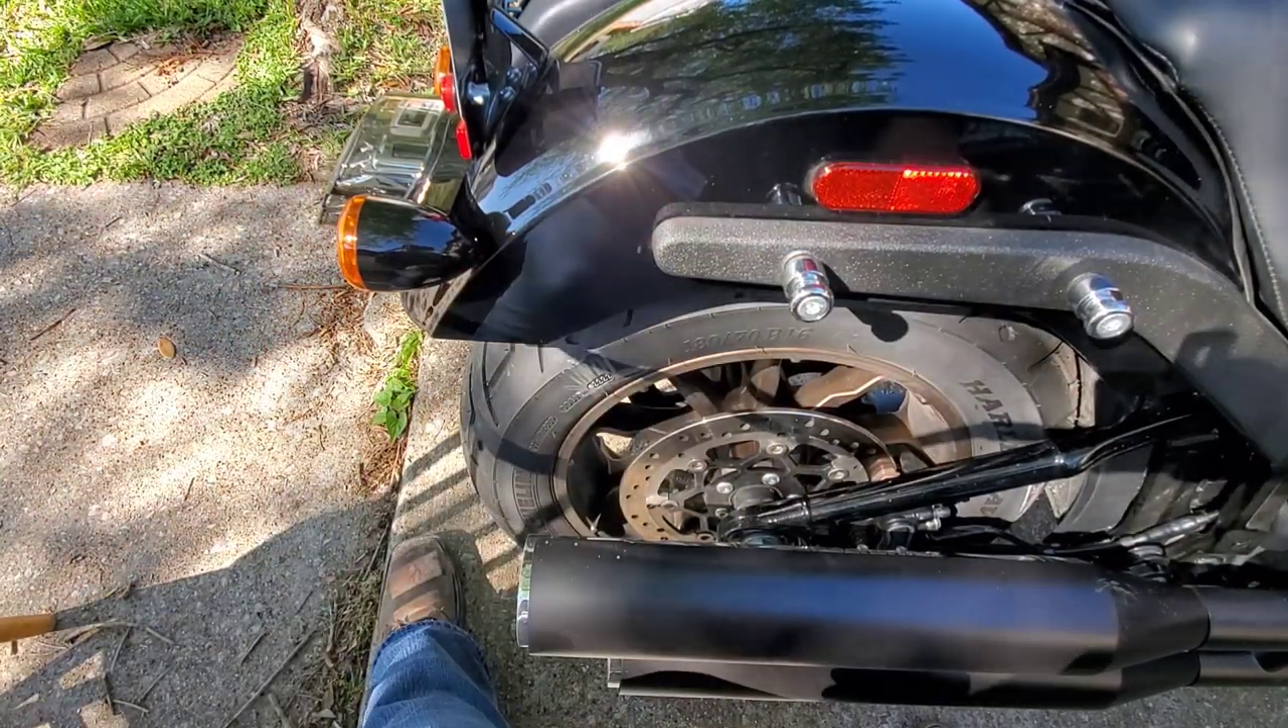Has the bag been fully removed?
Yes.